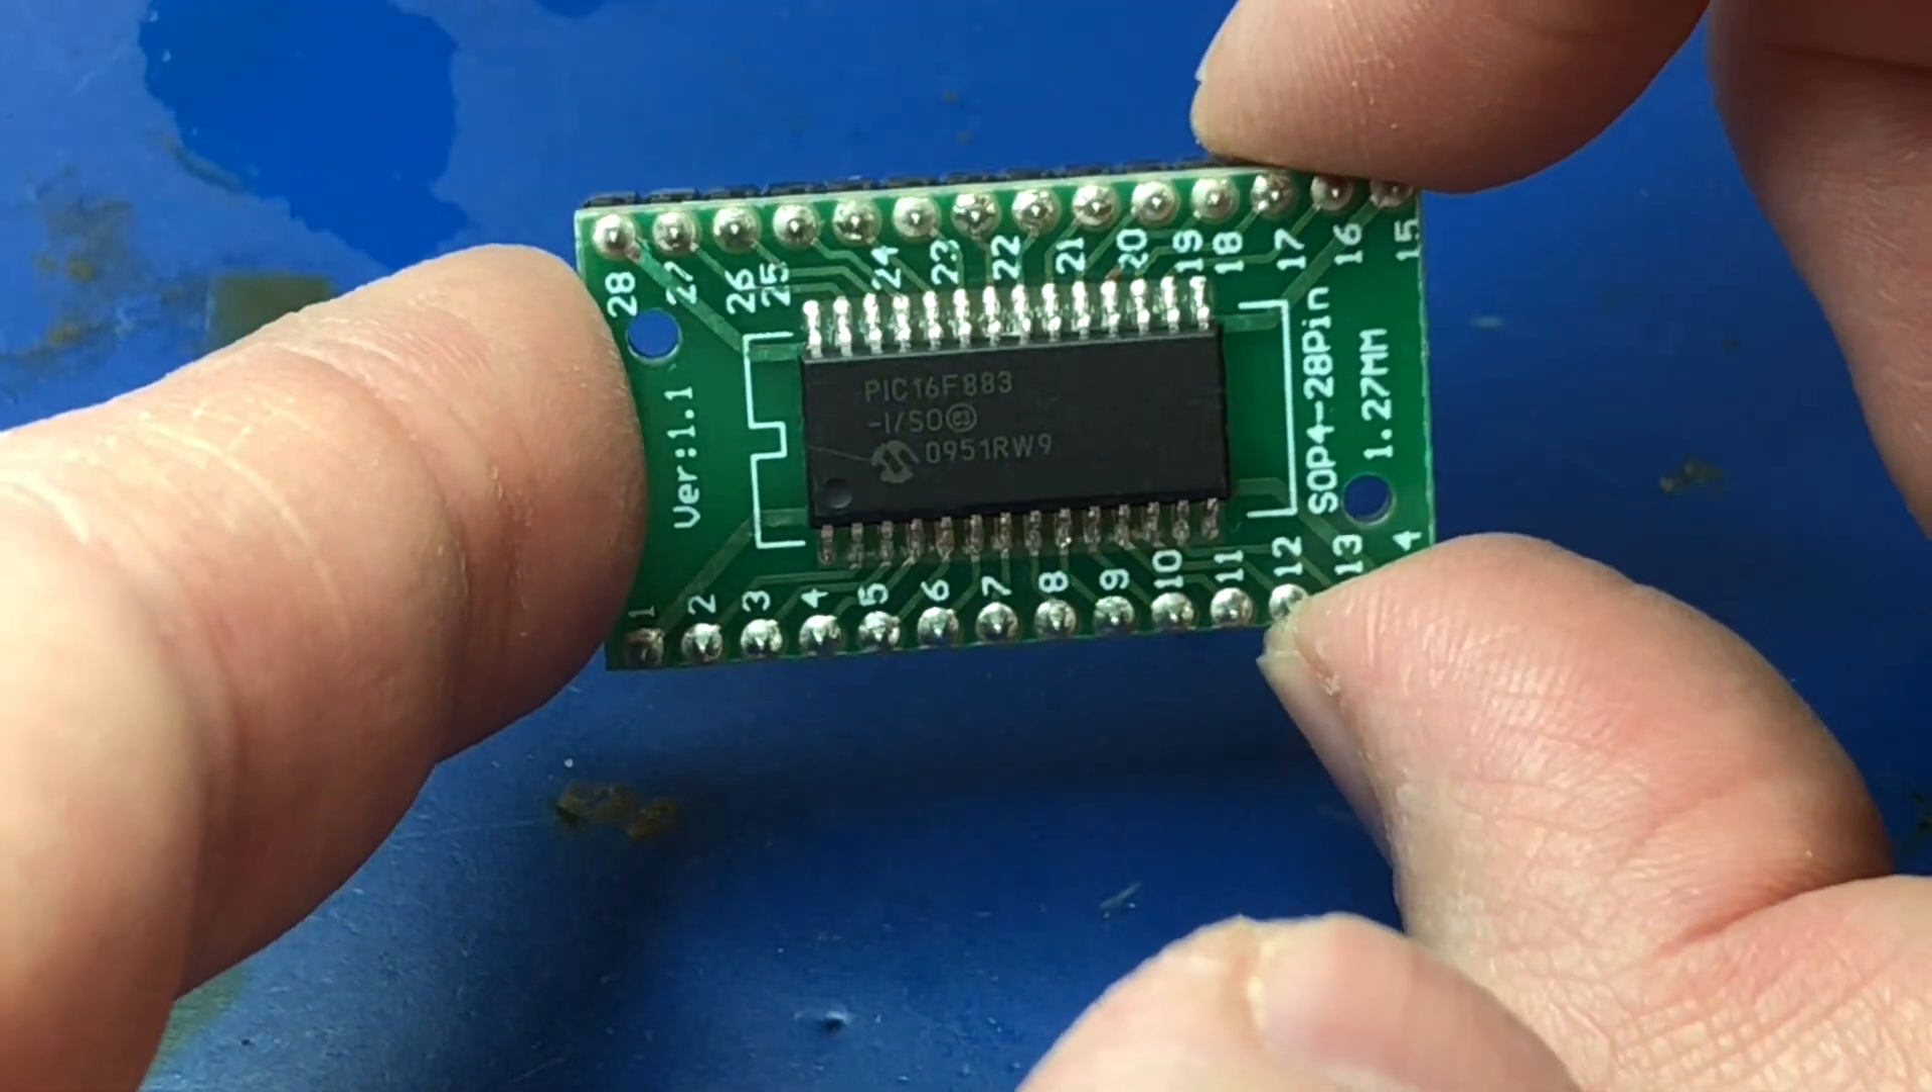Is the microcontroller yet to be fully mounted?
No.